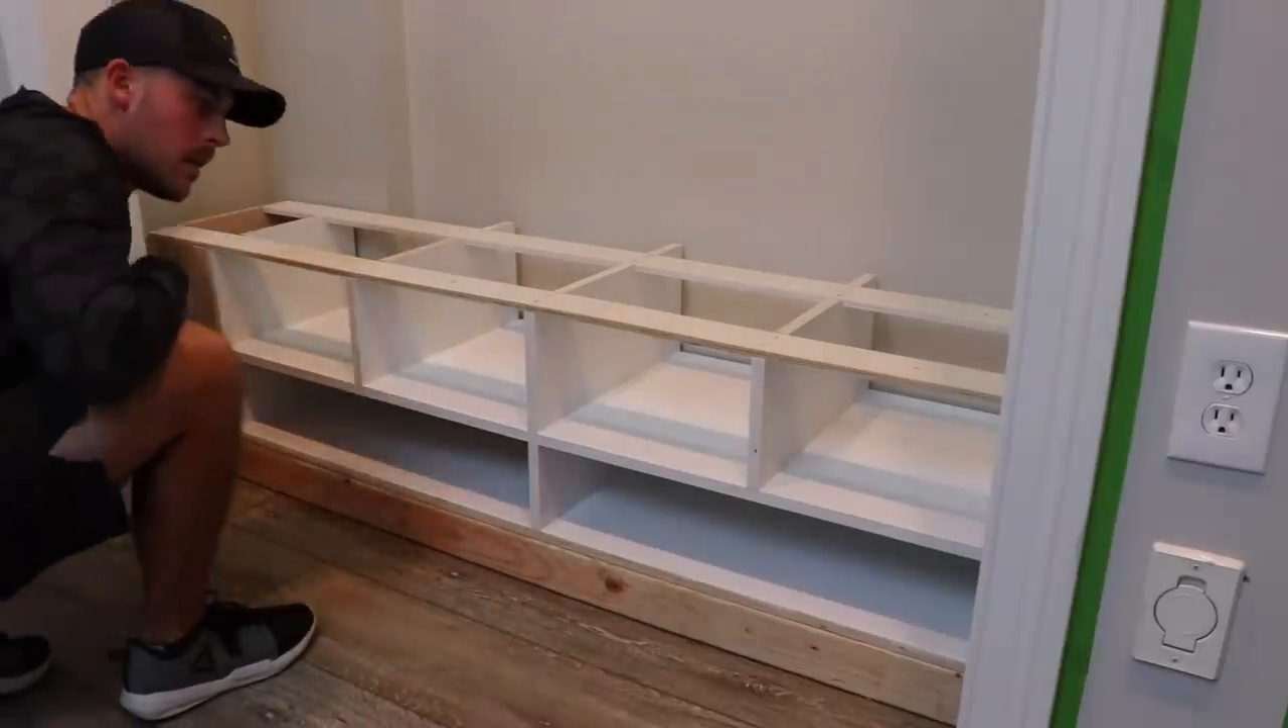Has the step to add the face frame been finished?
No.